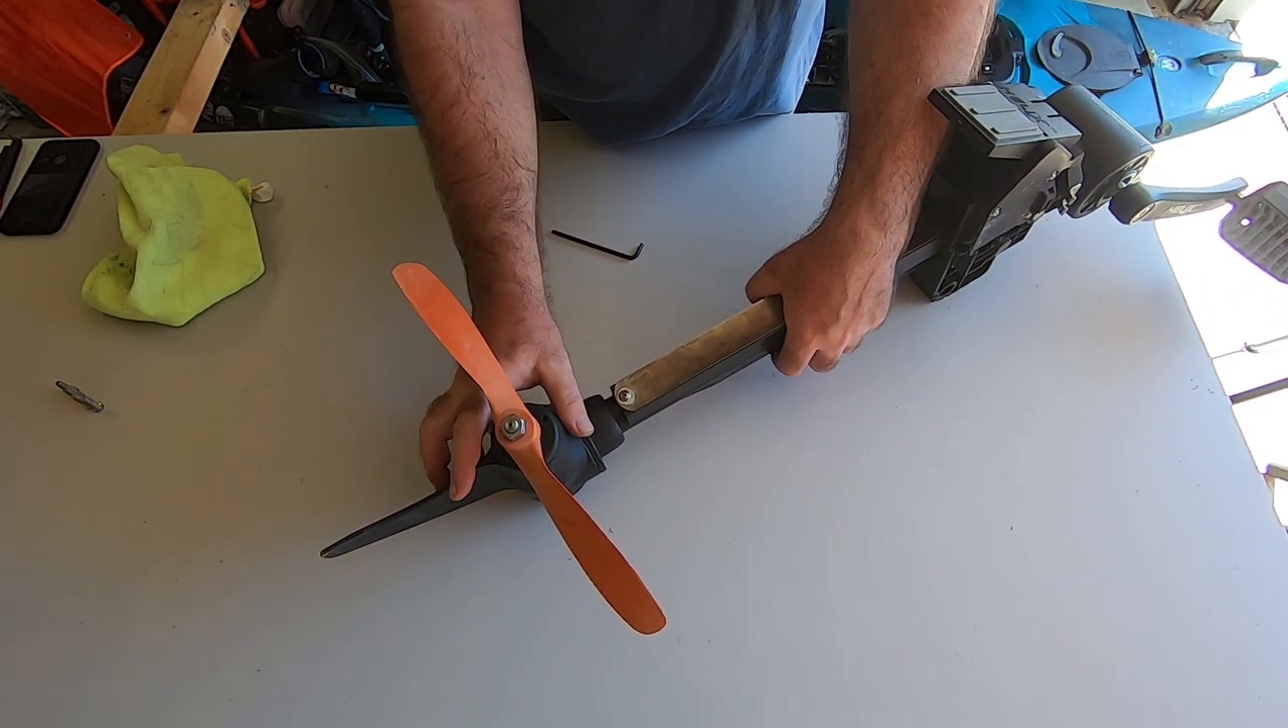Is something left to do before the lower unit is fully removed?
Yes.